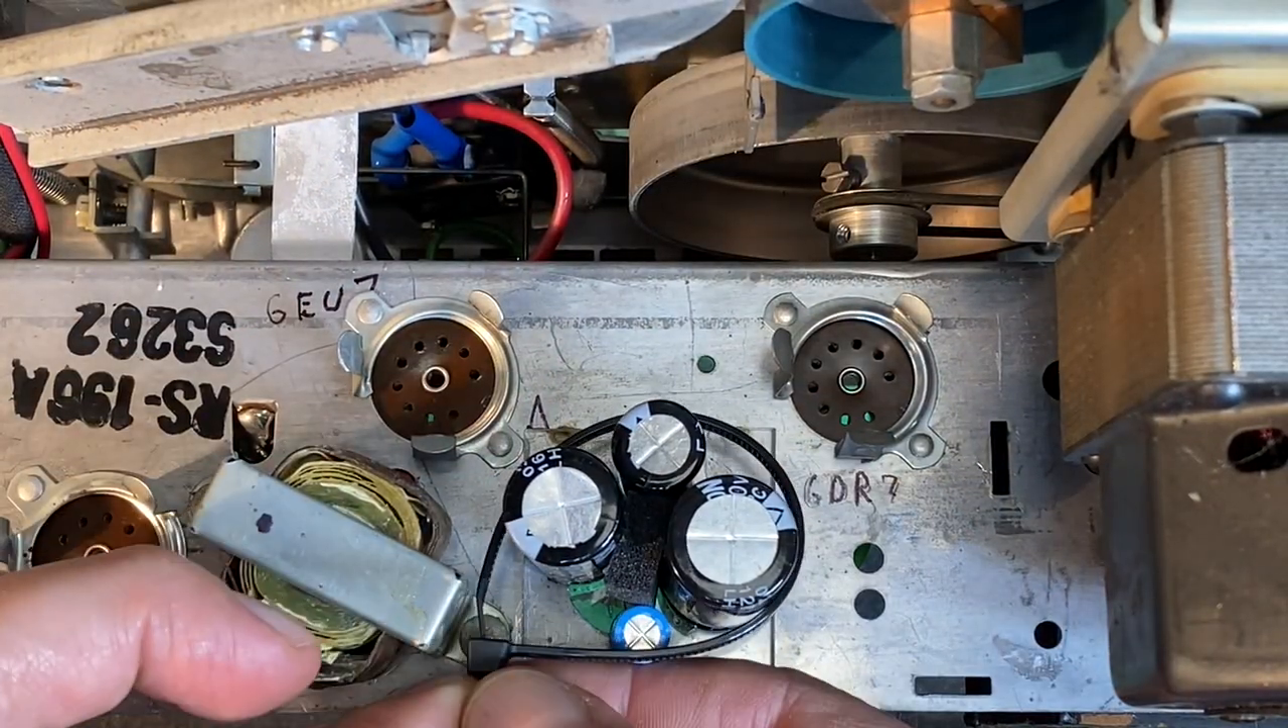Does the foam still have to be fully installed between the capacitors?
No.